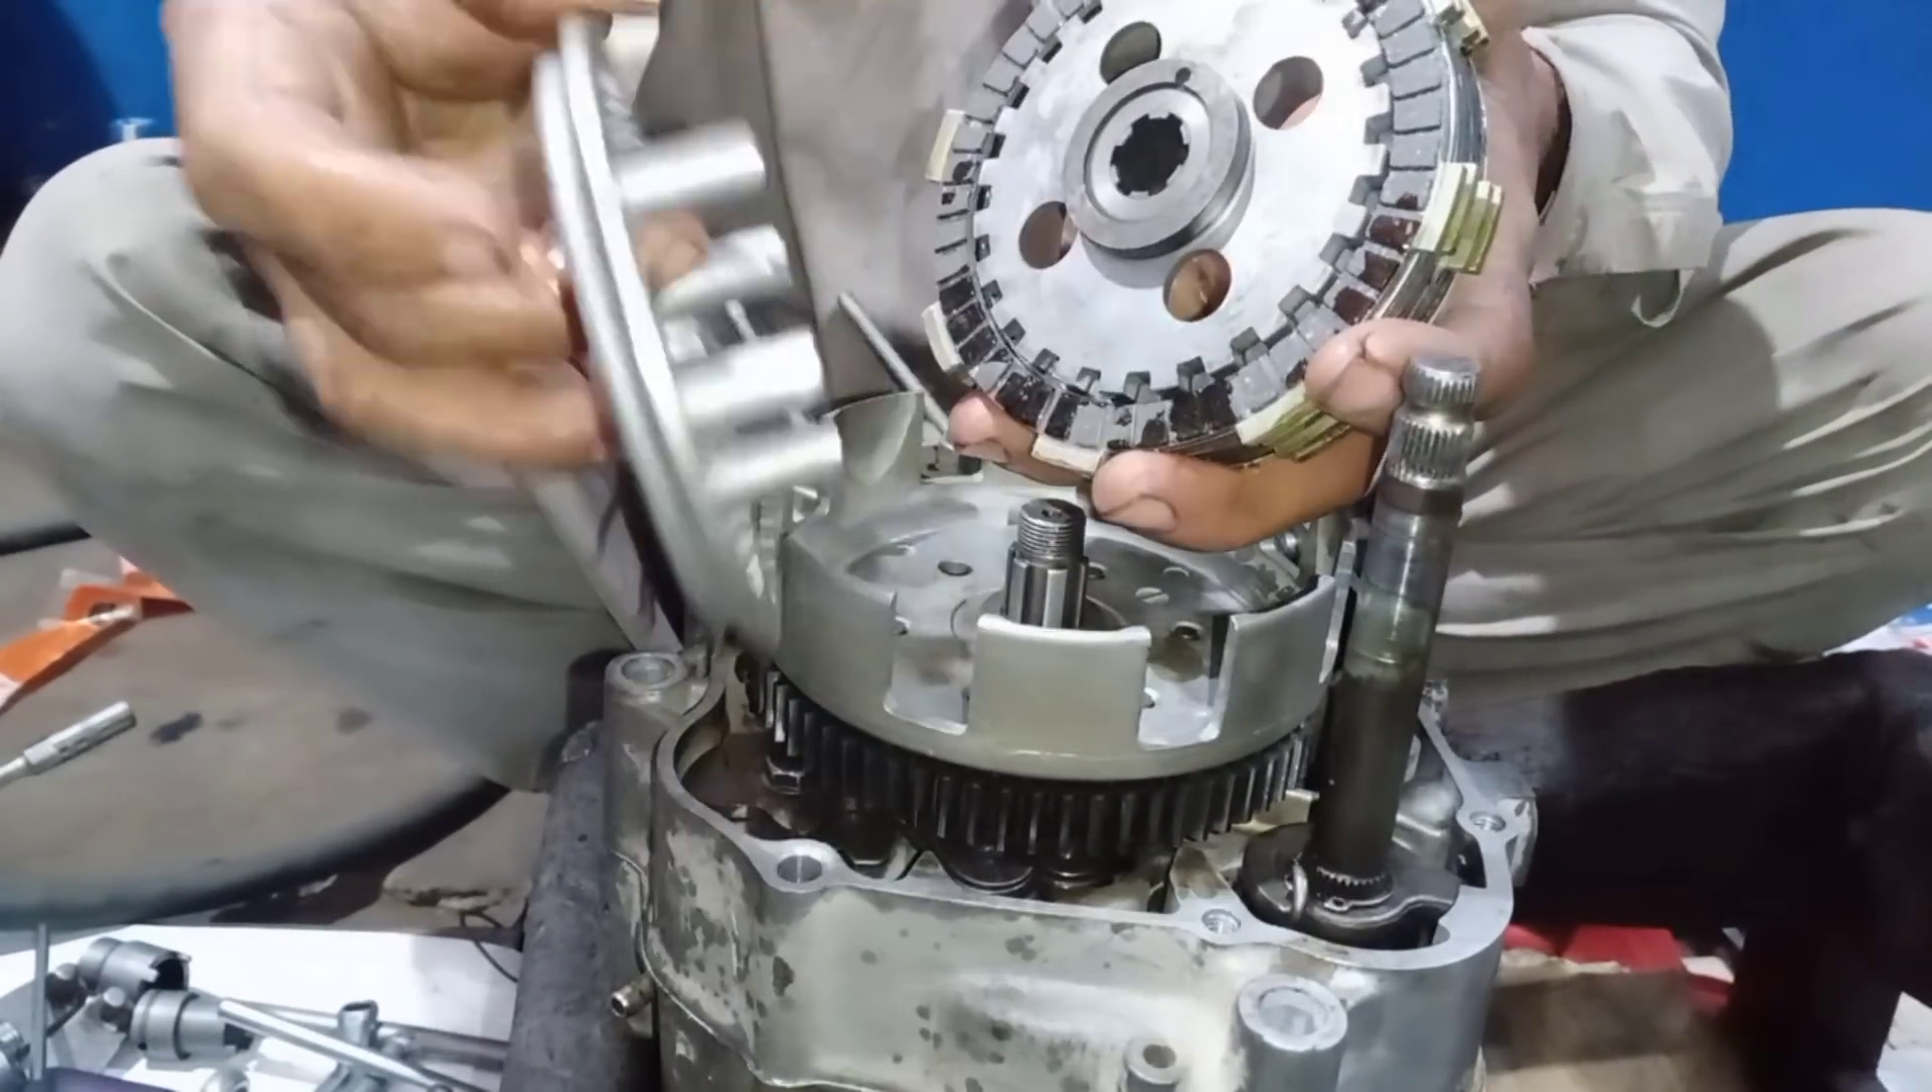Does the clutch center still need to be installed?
Yes.